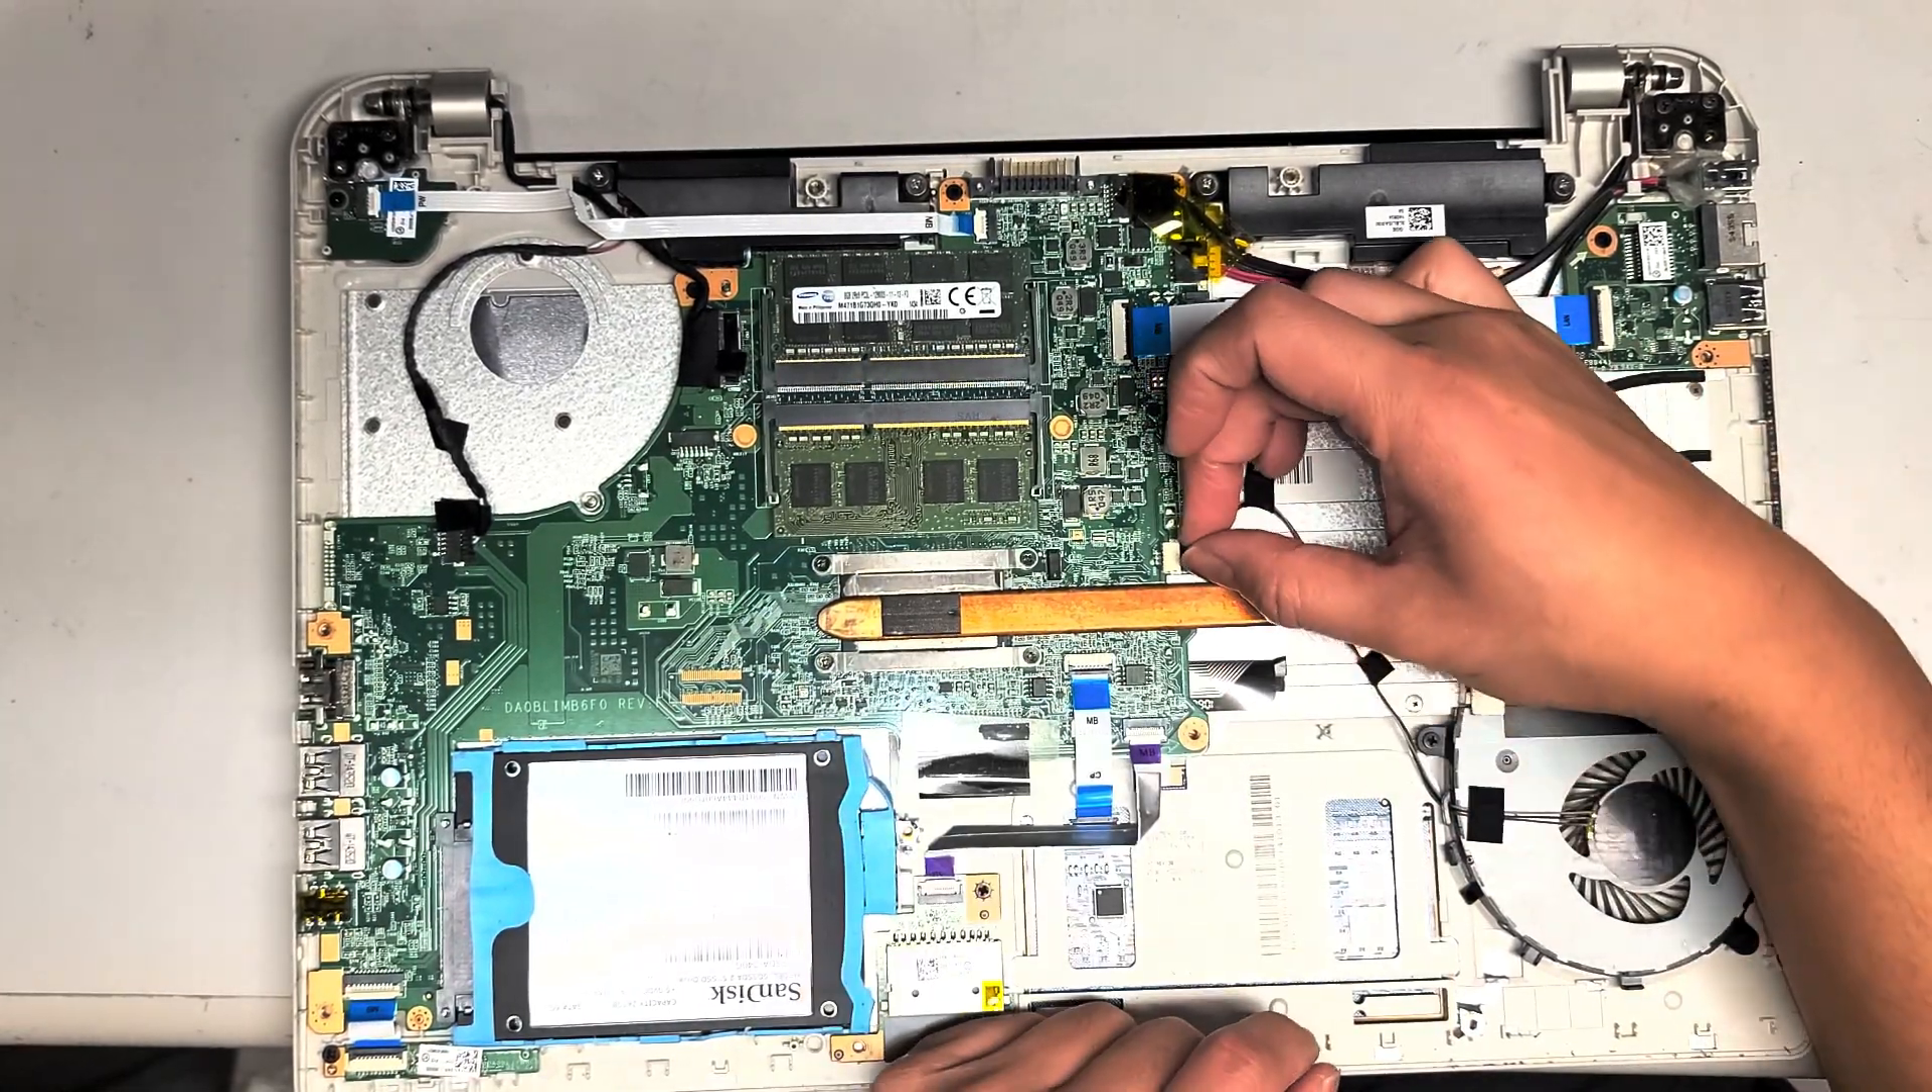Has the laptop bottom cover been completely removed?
Yes.